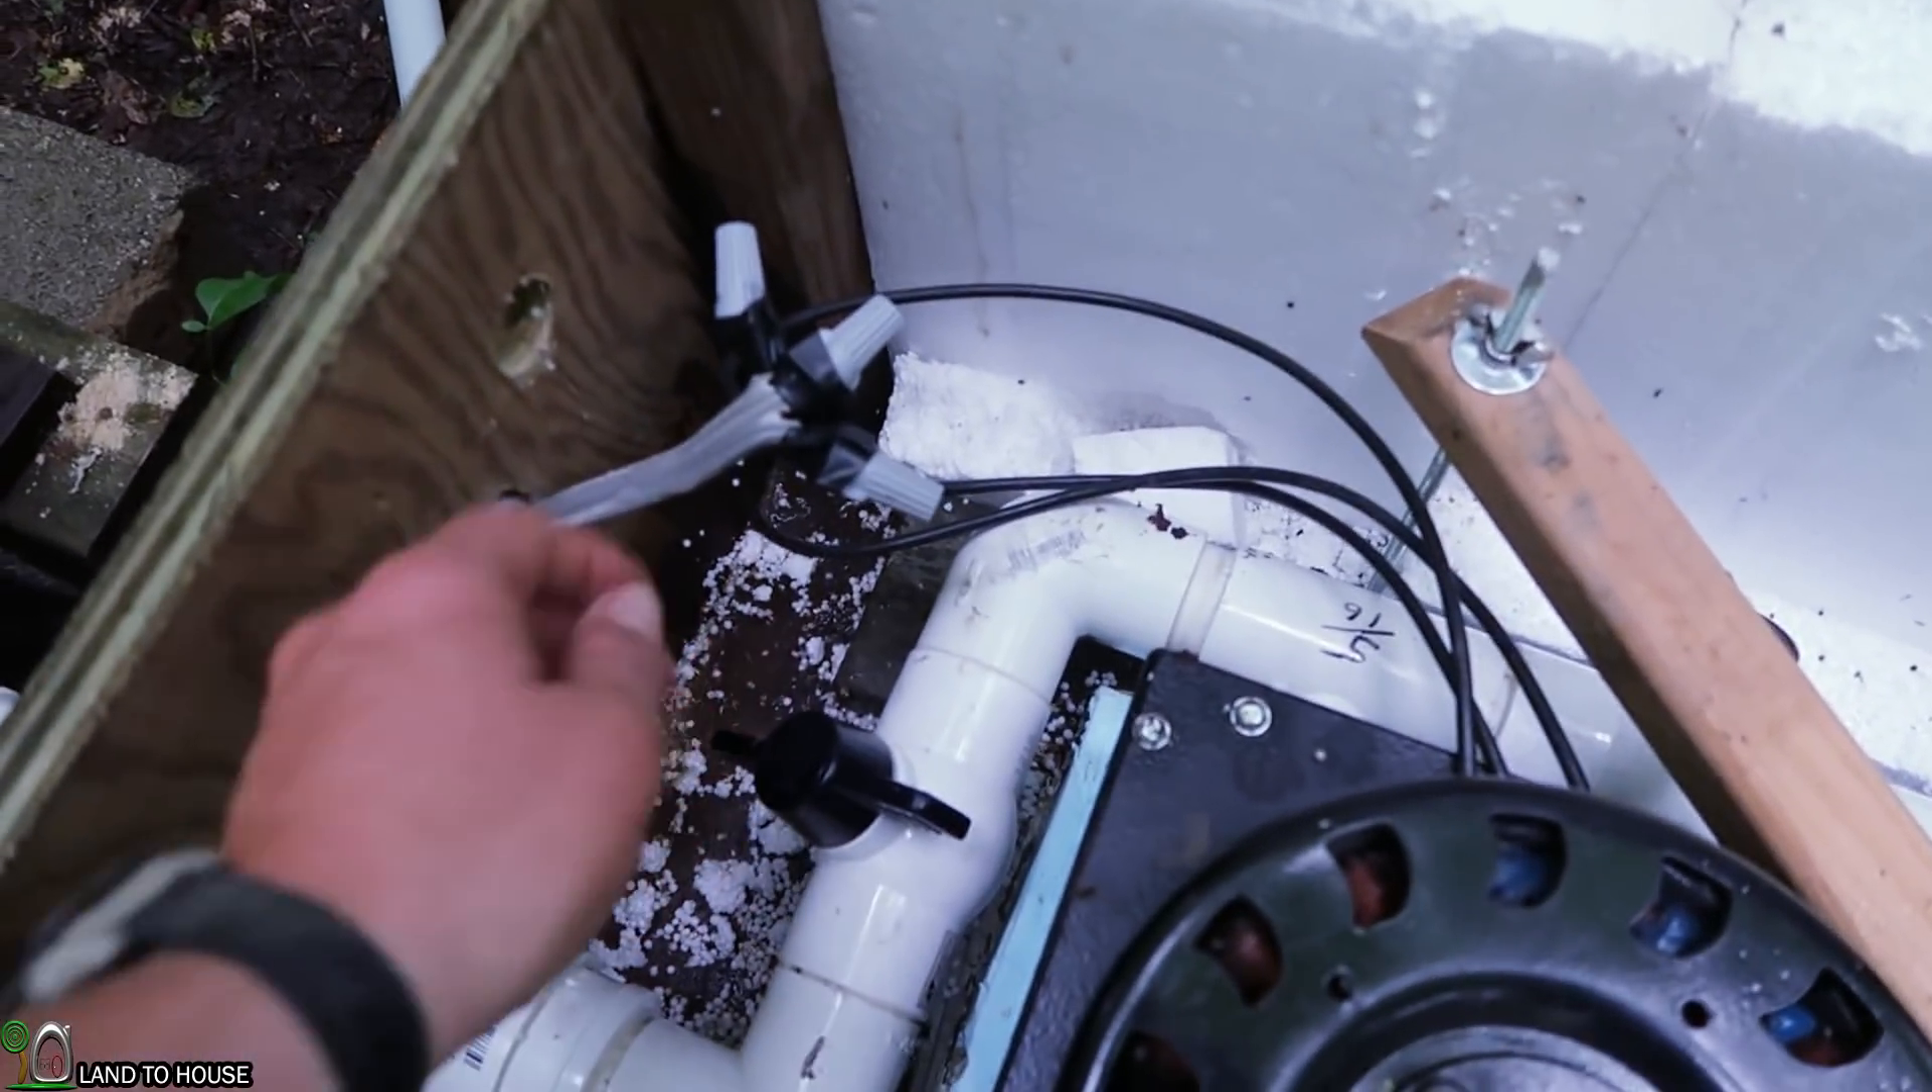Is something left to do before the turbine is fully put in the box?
No.